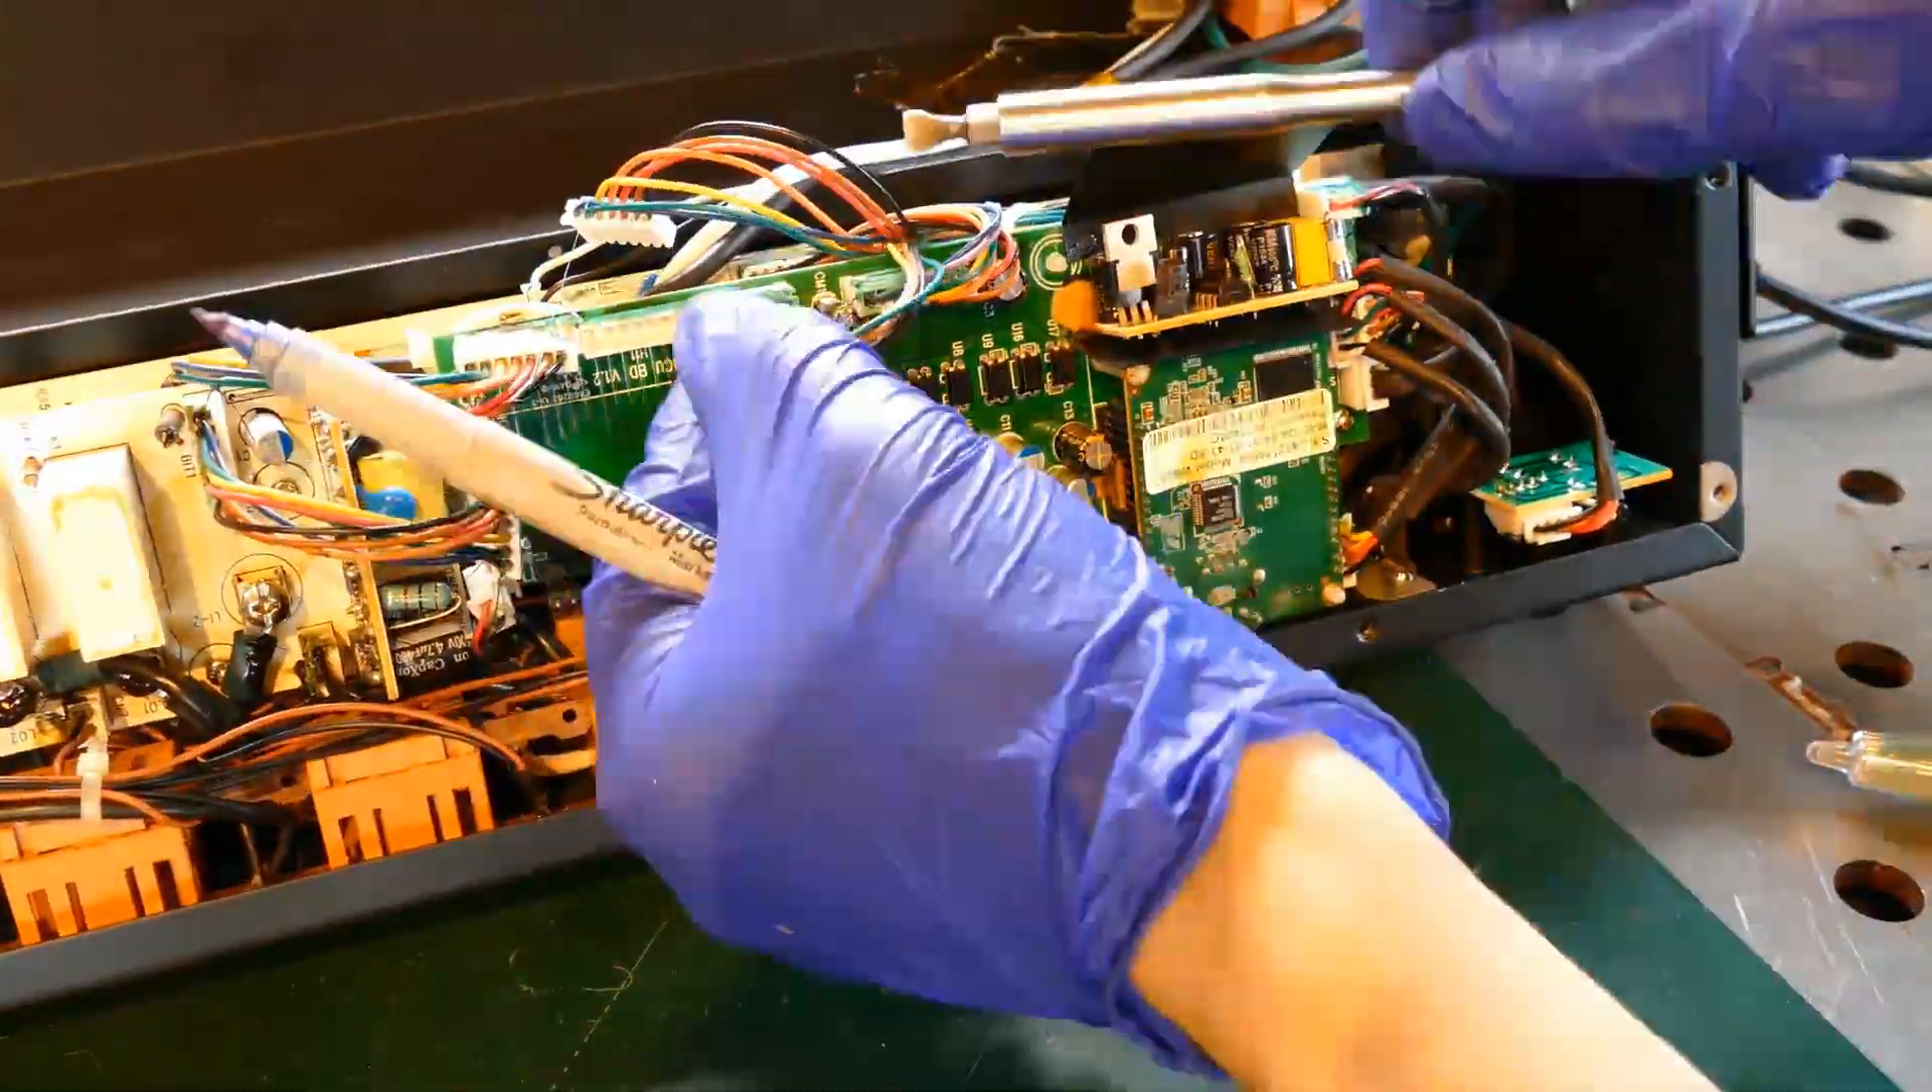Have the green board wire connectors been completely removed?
No.